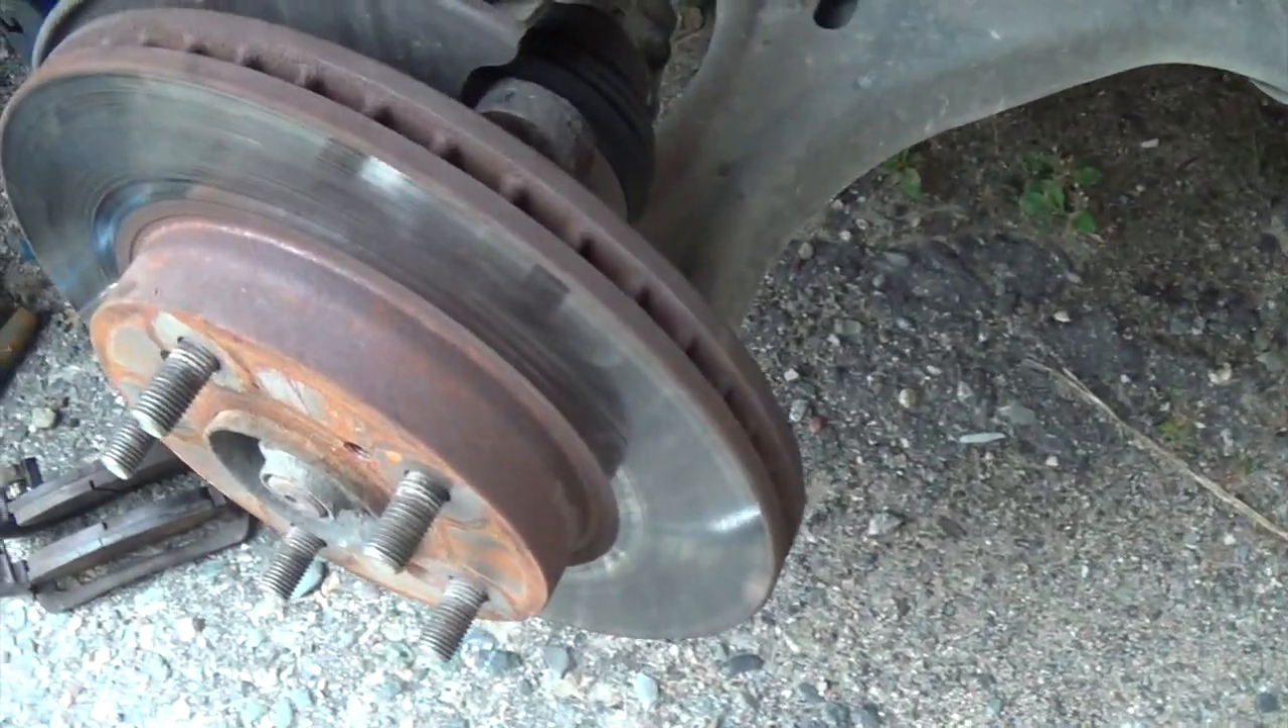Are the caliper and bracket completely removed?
Yes.